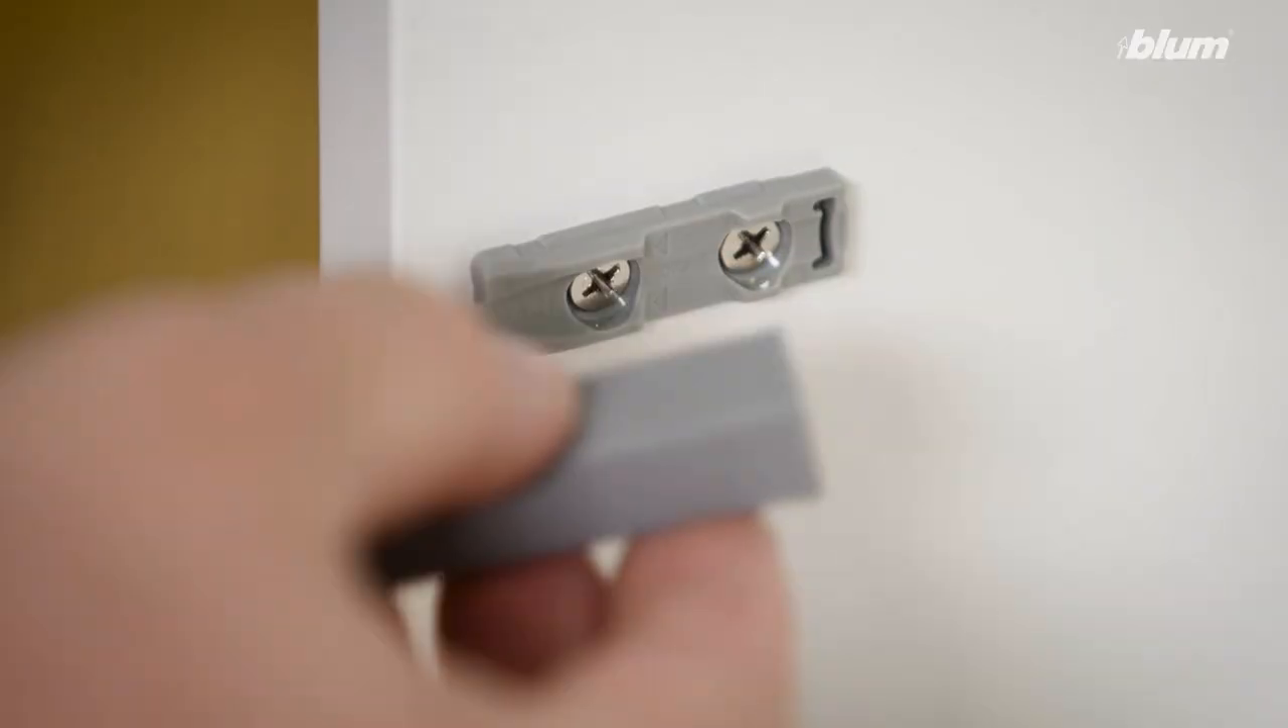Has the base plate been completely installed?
Yes.